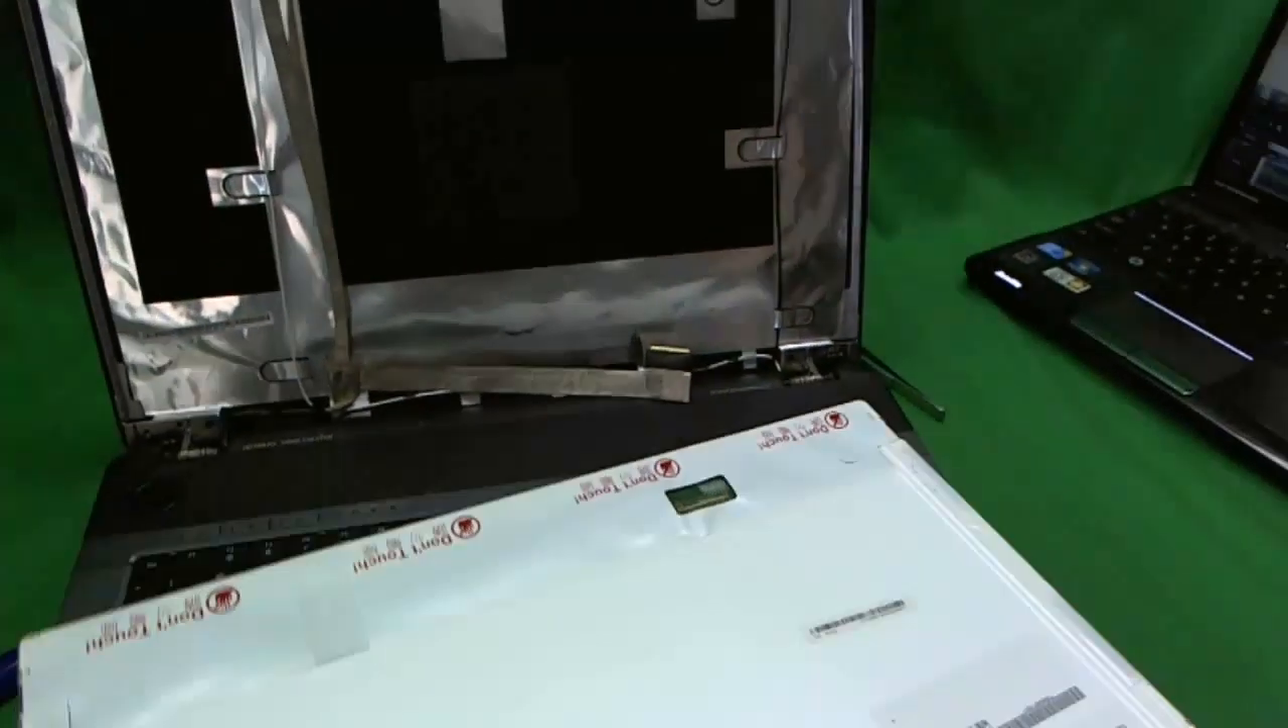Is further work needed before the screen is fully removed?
No.